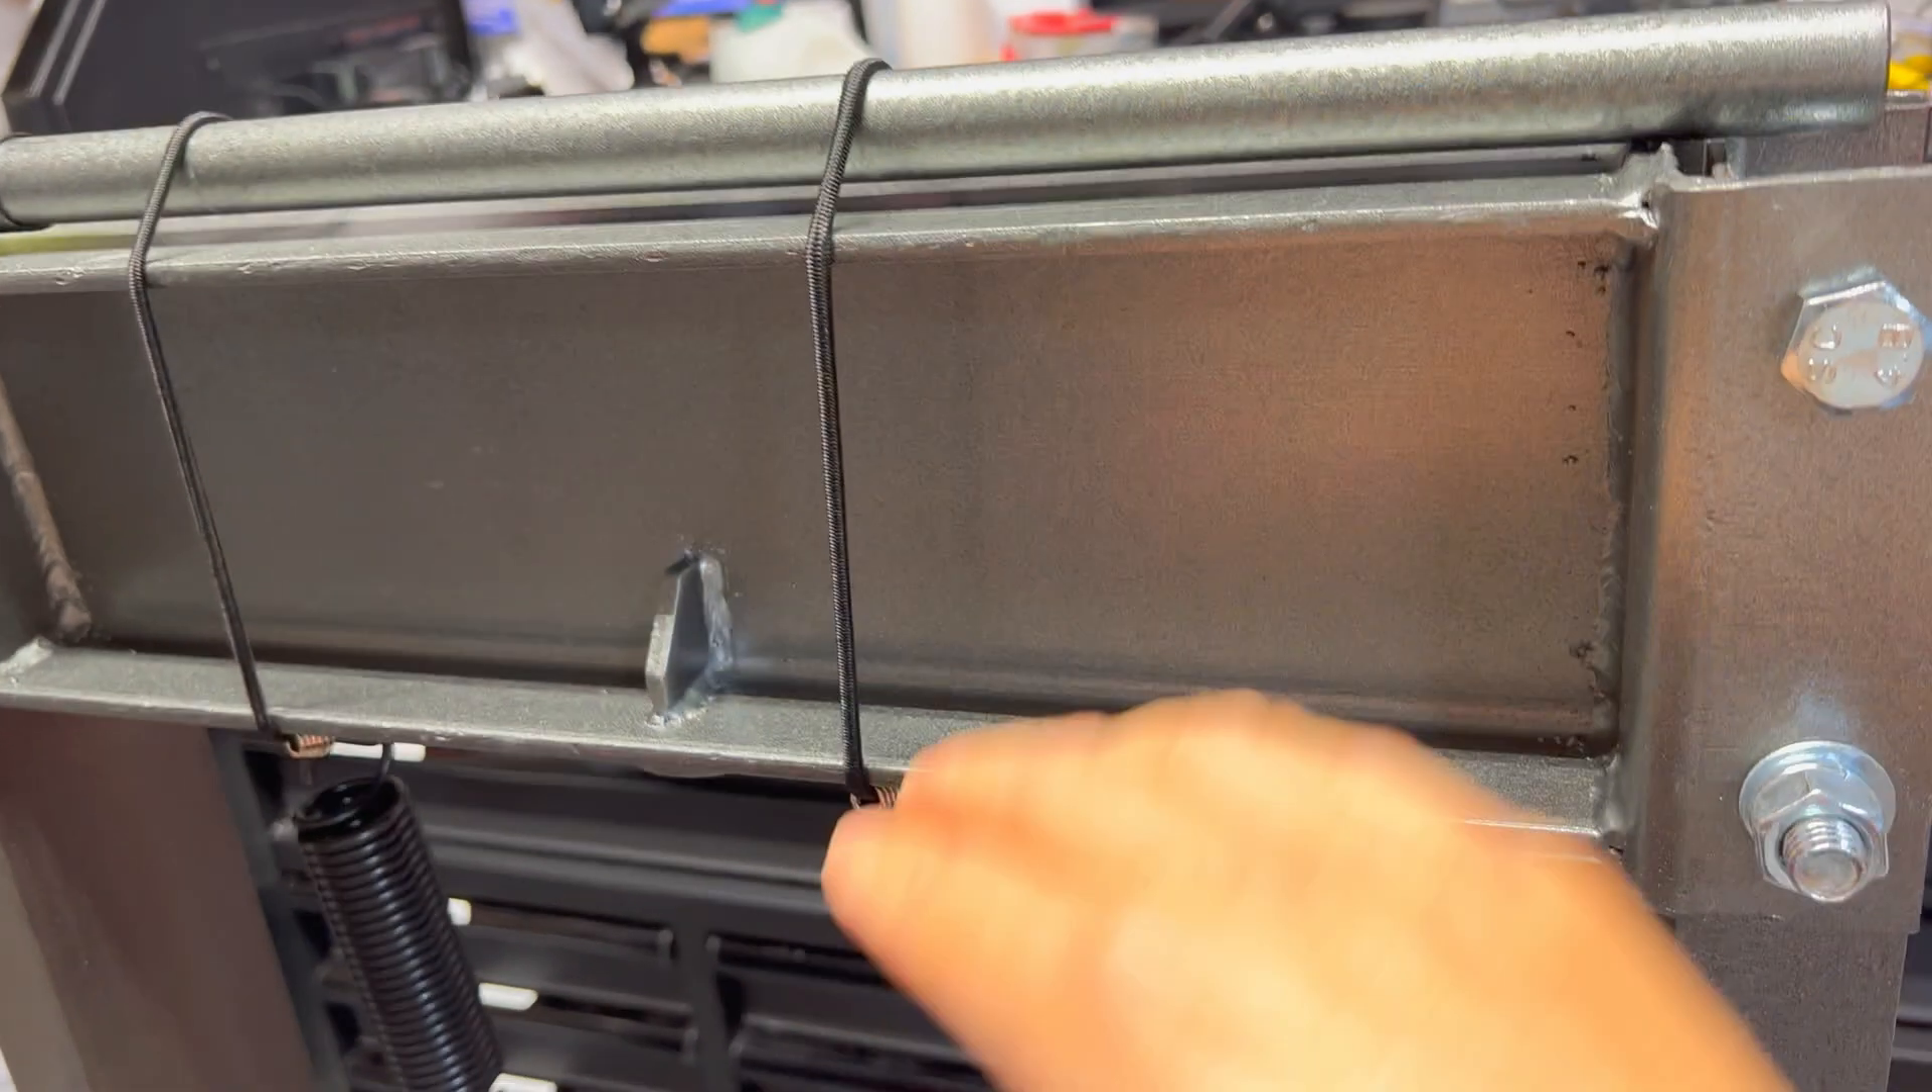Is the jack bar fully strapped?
Yes.